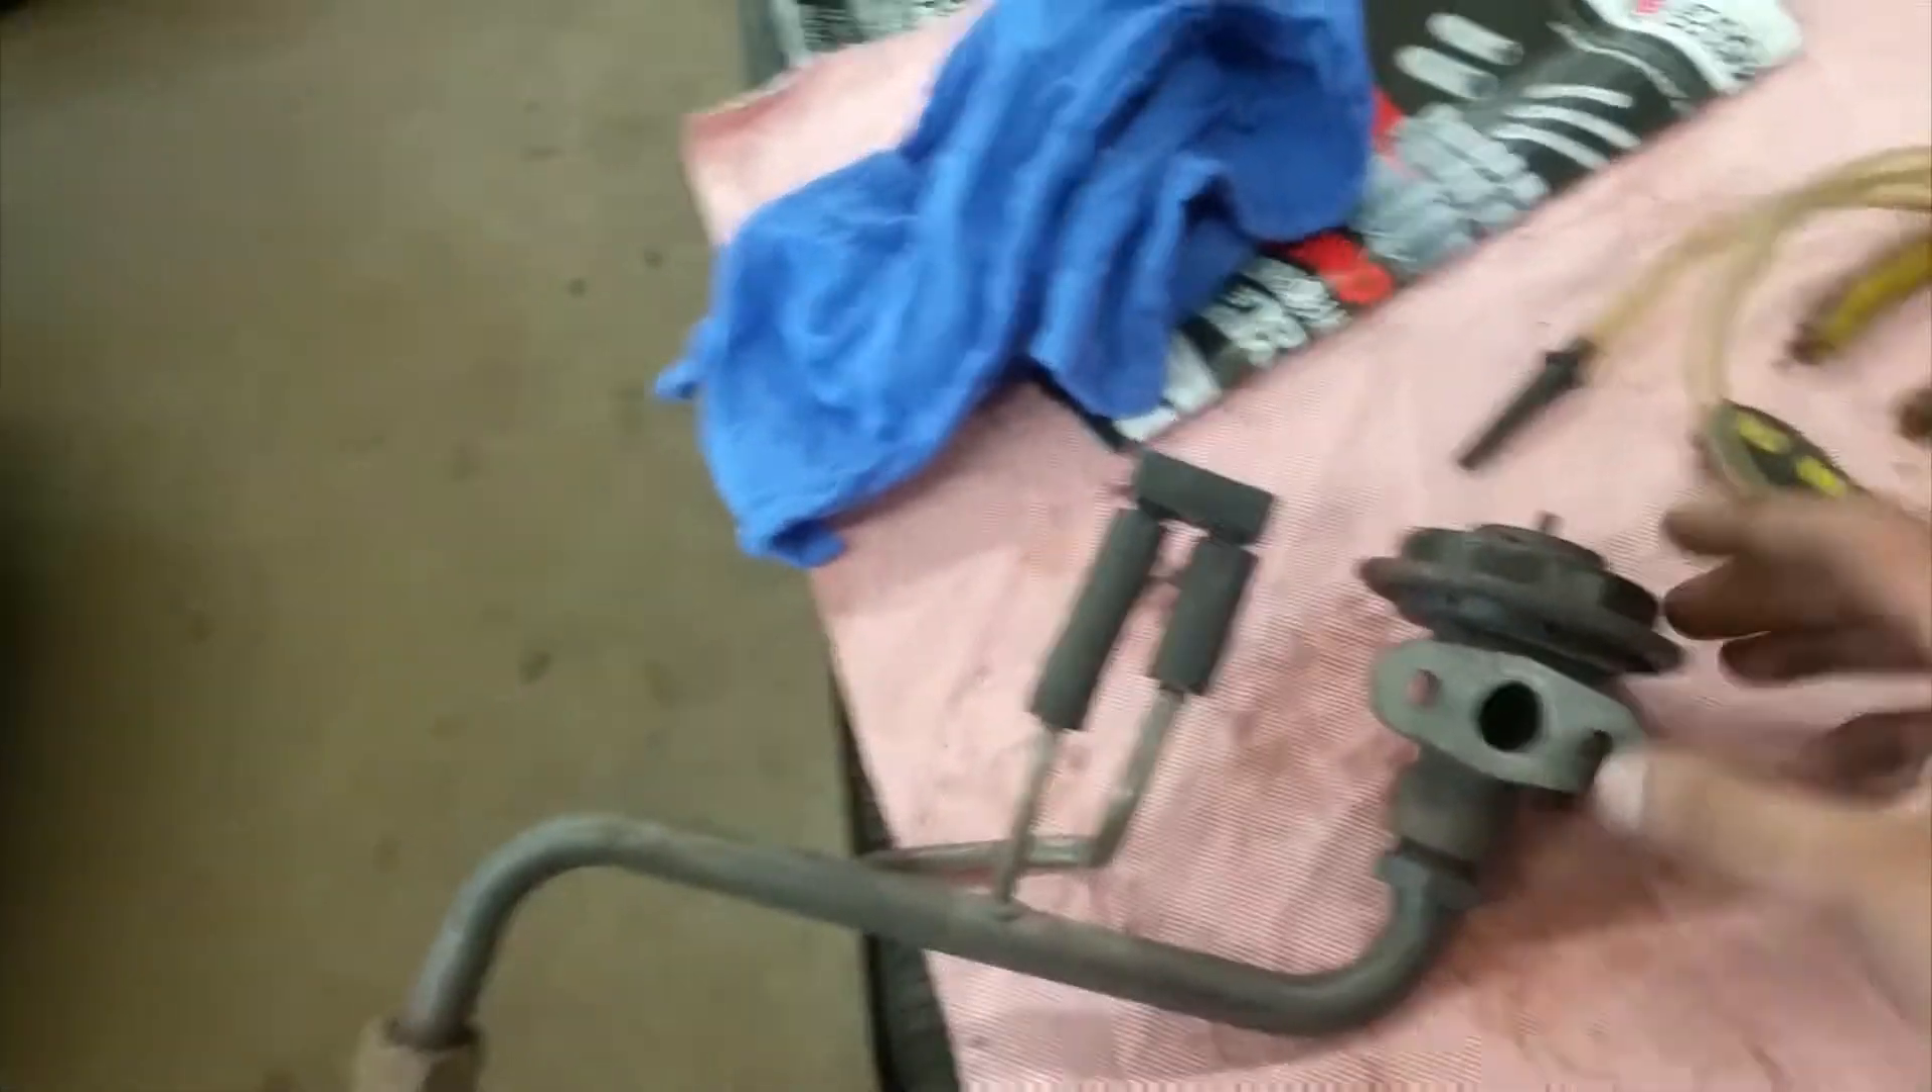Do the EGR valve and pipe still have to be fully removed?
No.